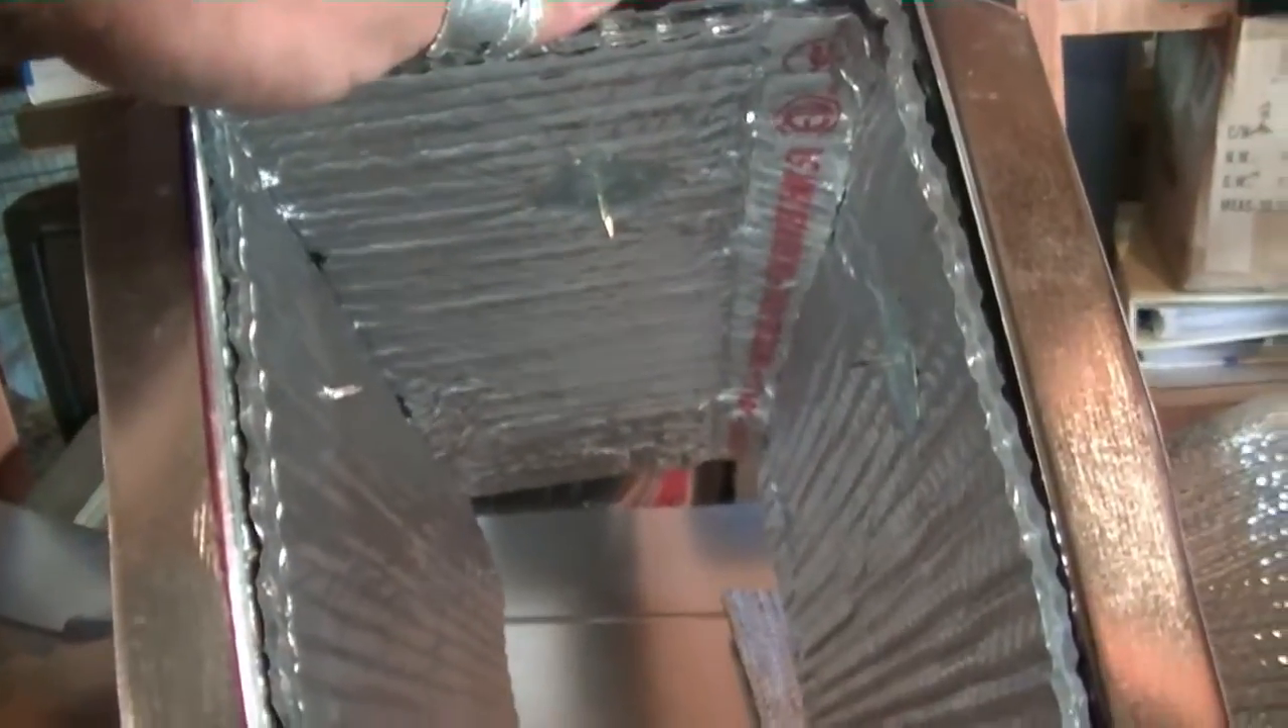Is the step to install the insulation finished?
Yes.